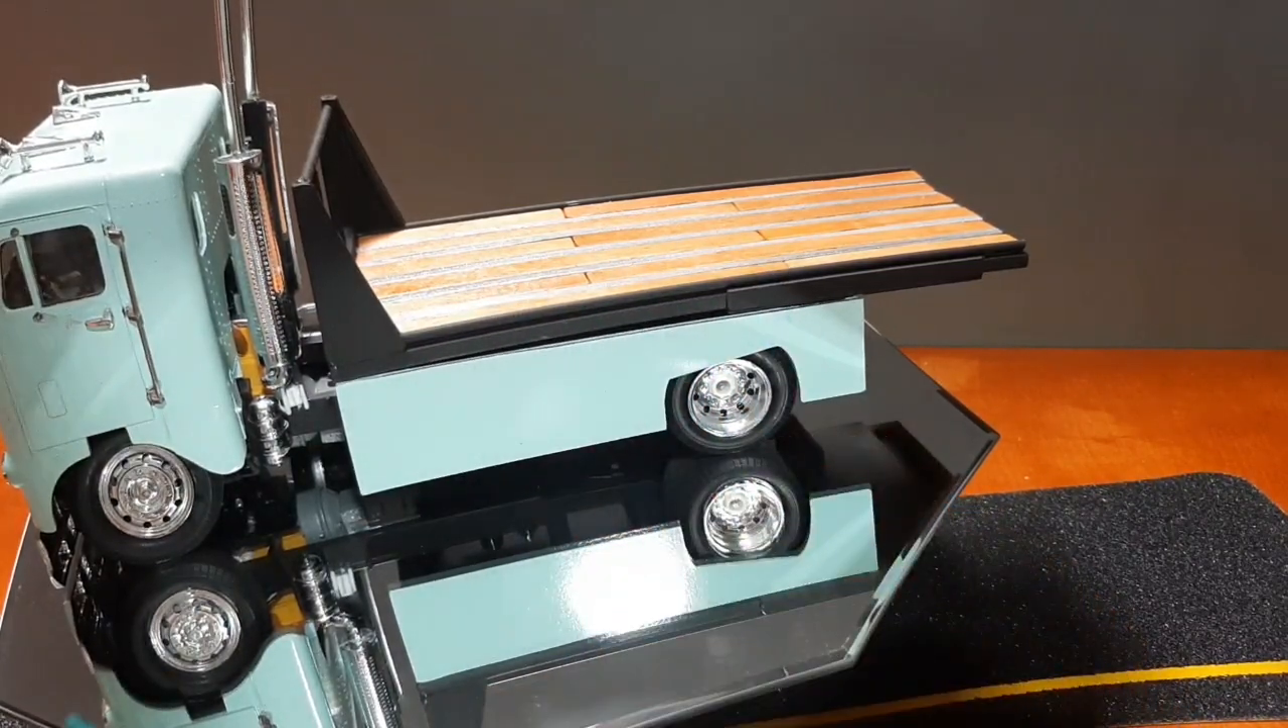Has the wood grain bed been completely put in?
Yes.